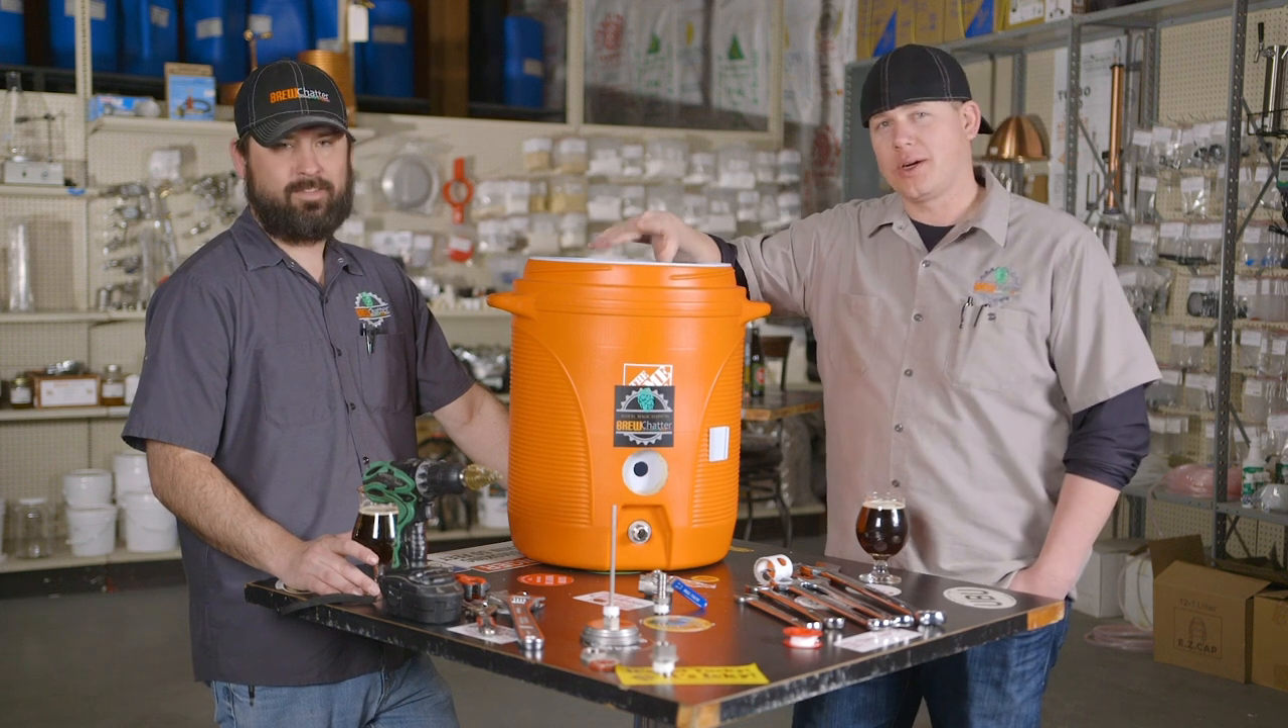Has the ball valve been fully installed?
No.